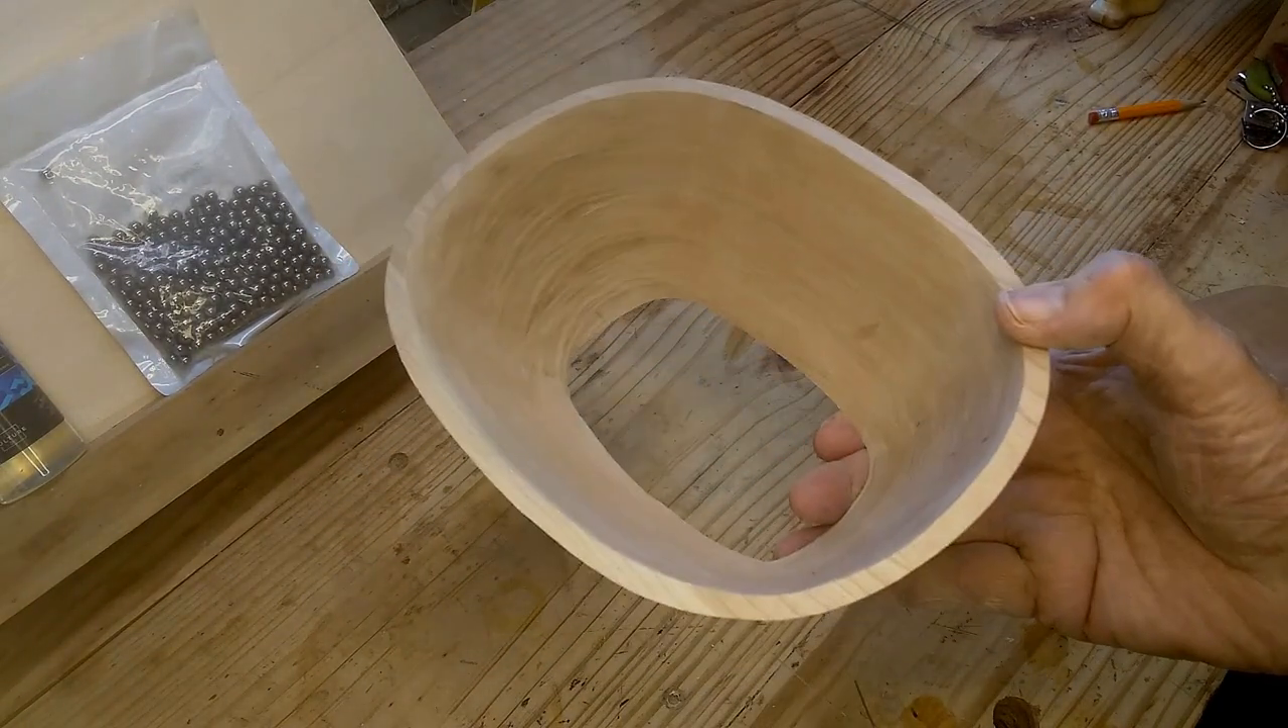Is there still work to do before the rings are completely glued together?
No.